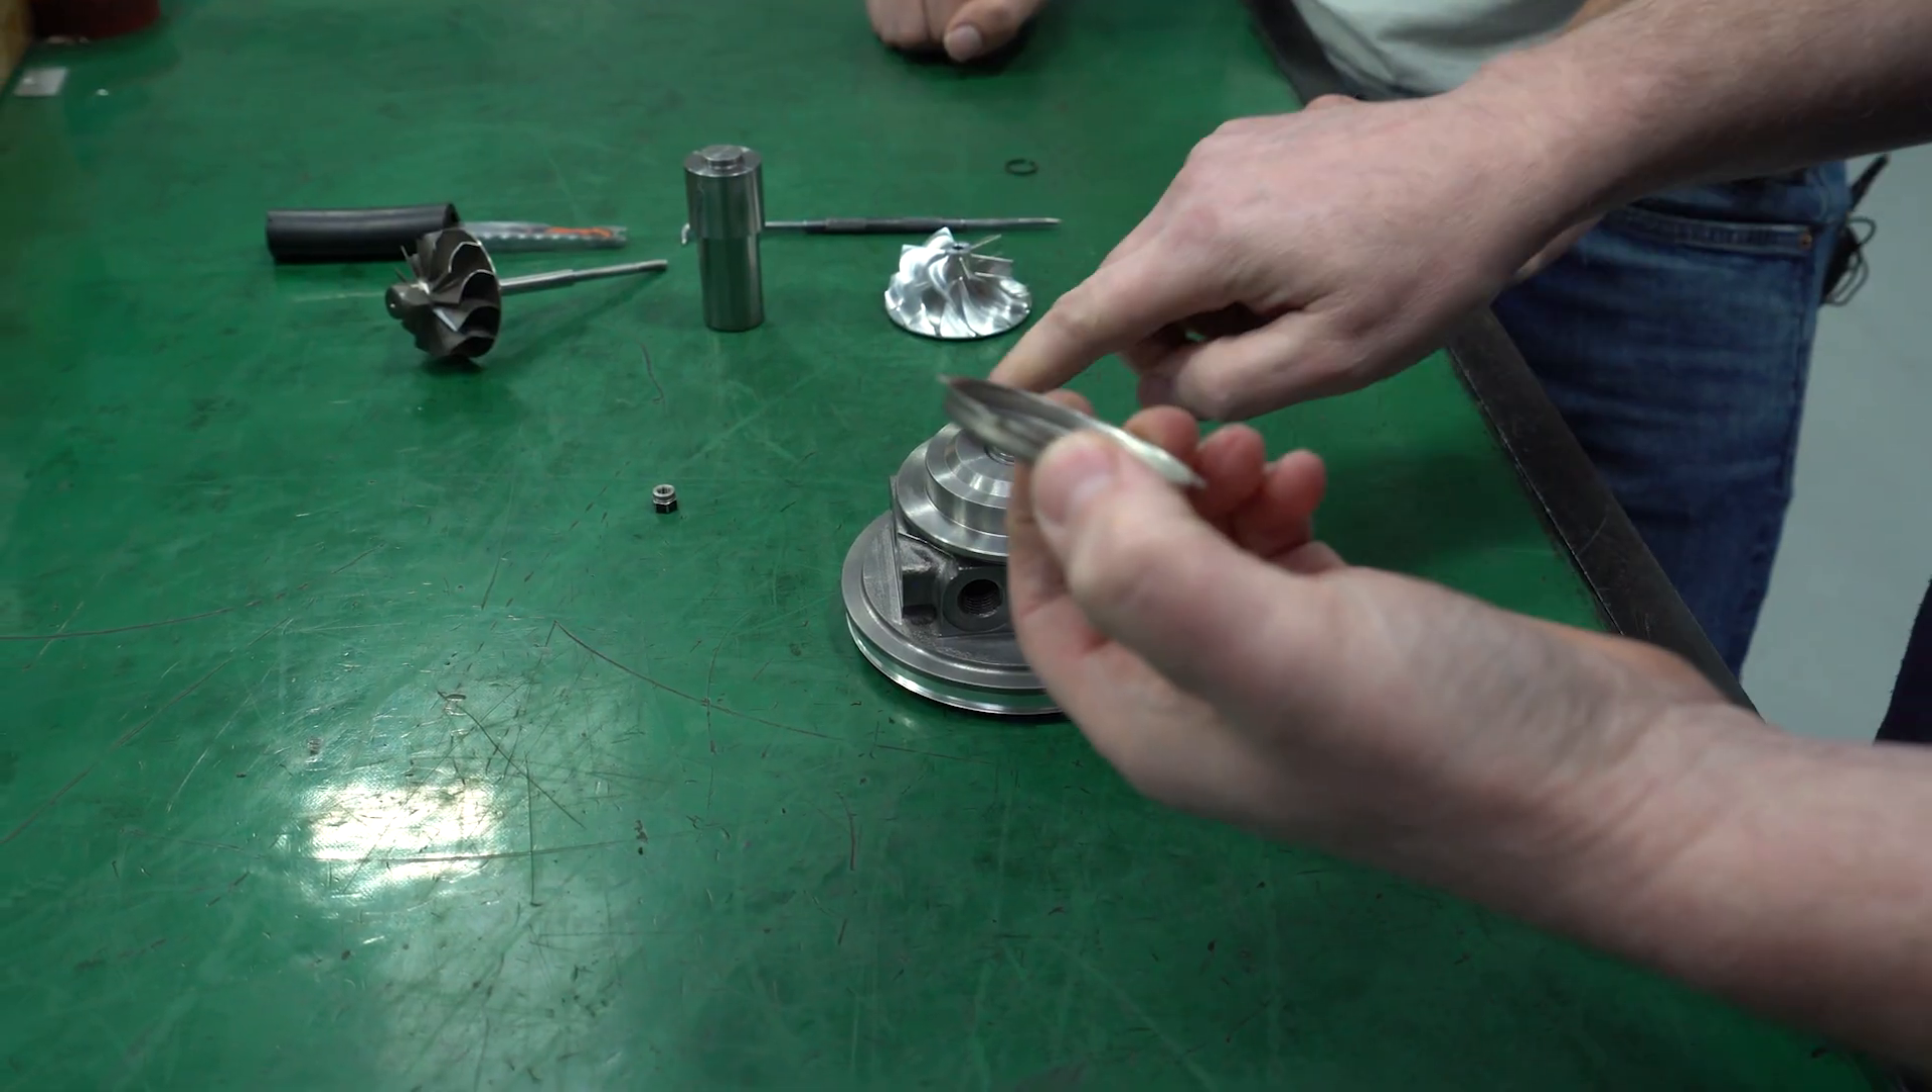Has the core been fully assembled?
No.